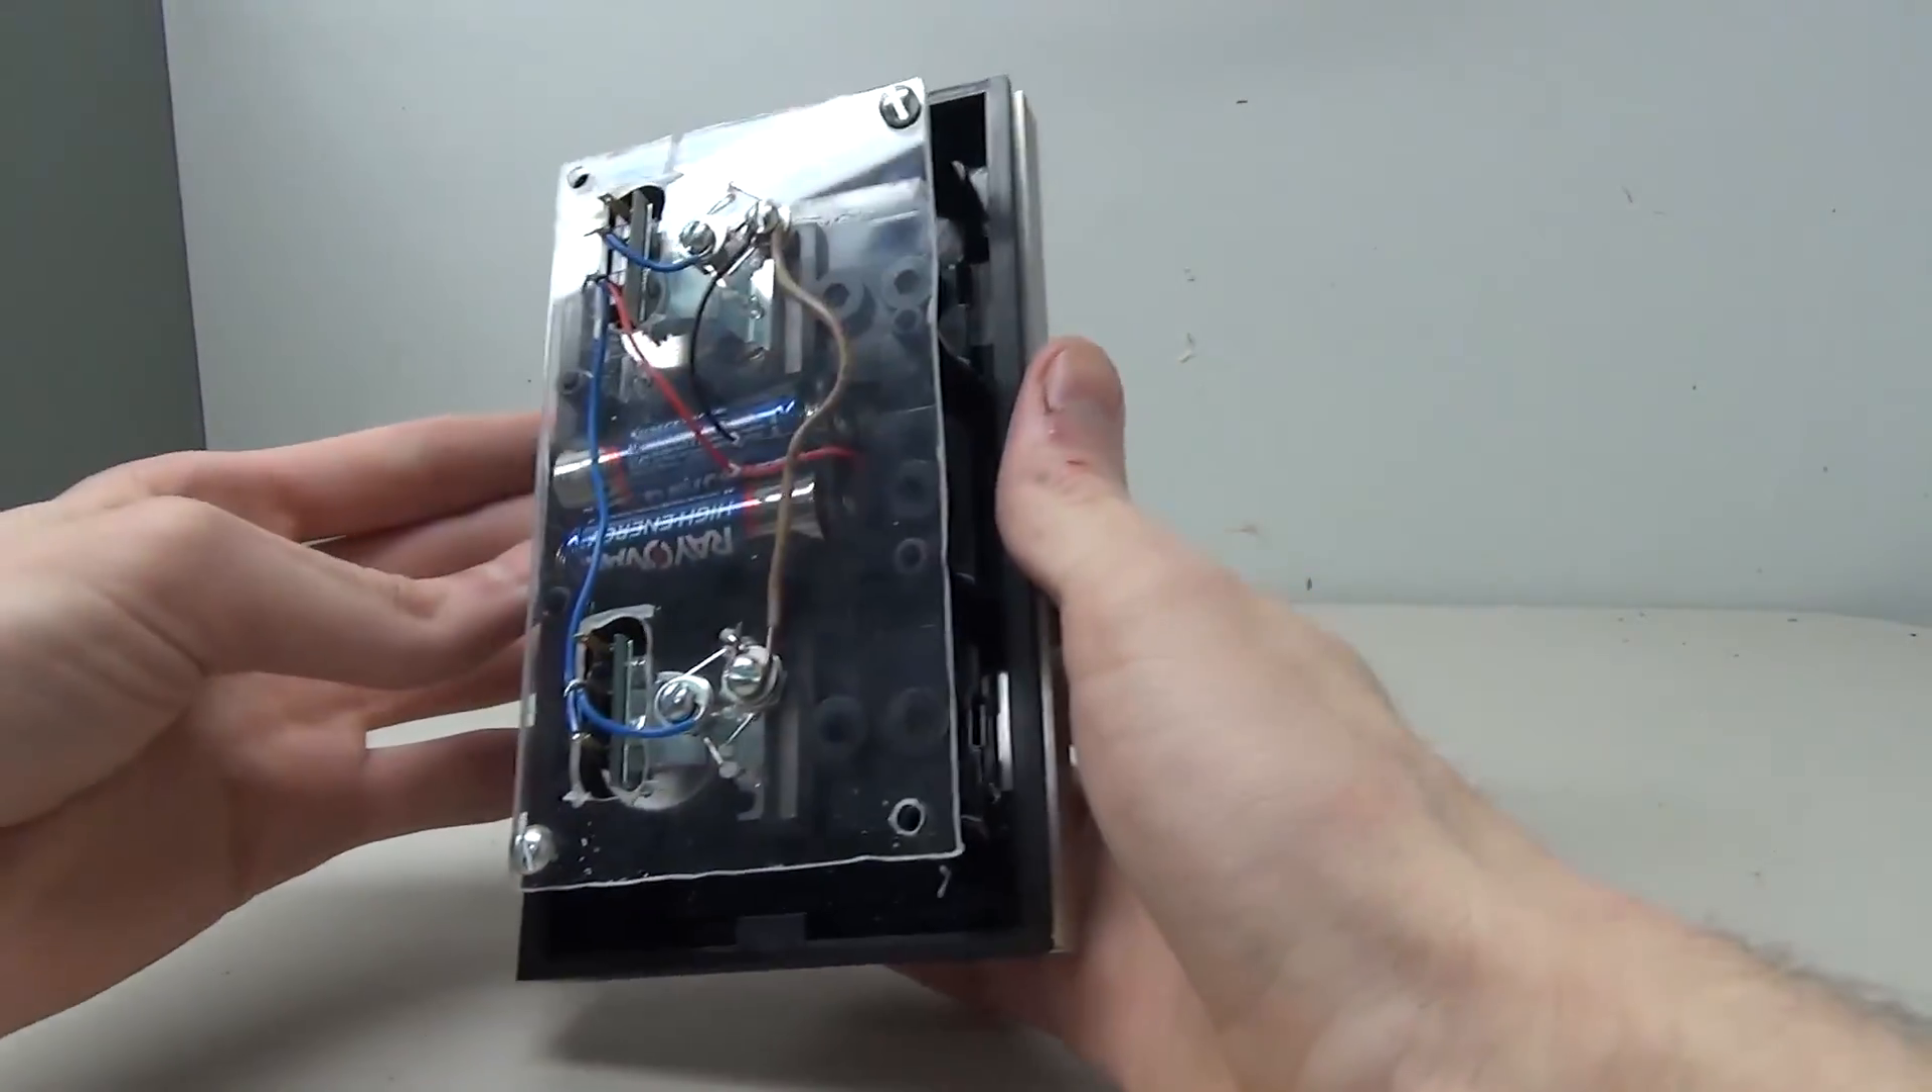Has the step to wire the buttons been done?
Yes.